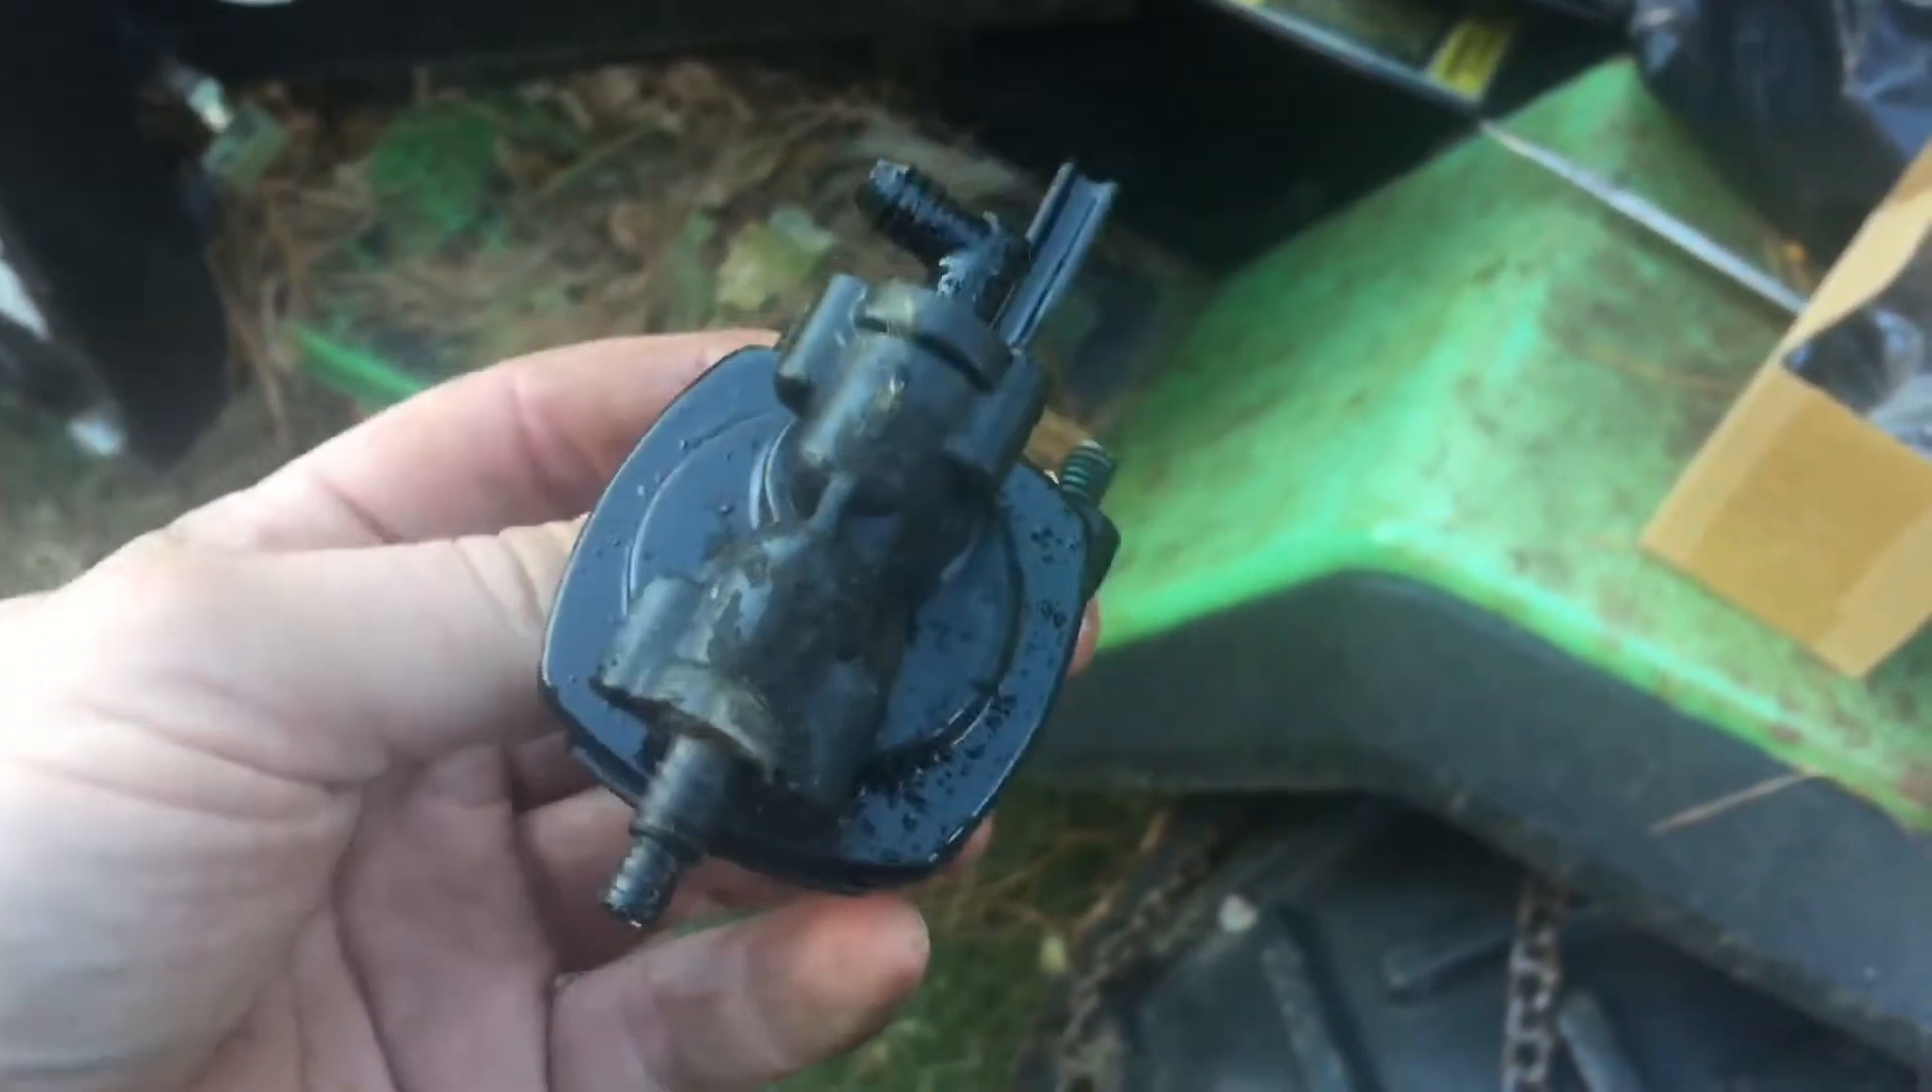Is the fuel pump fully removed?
Yes.